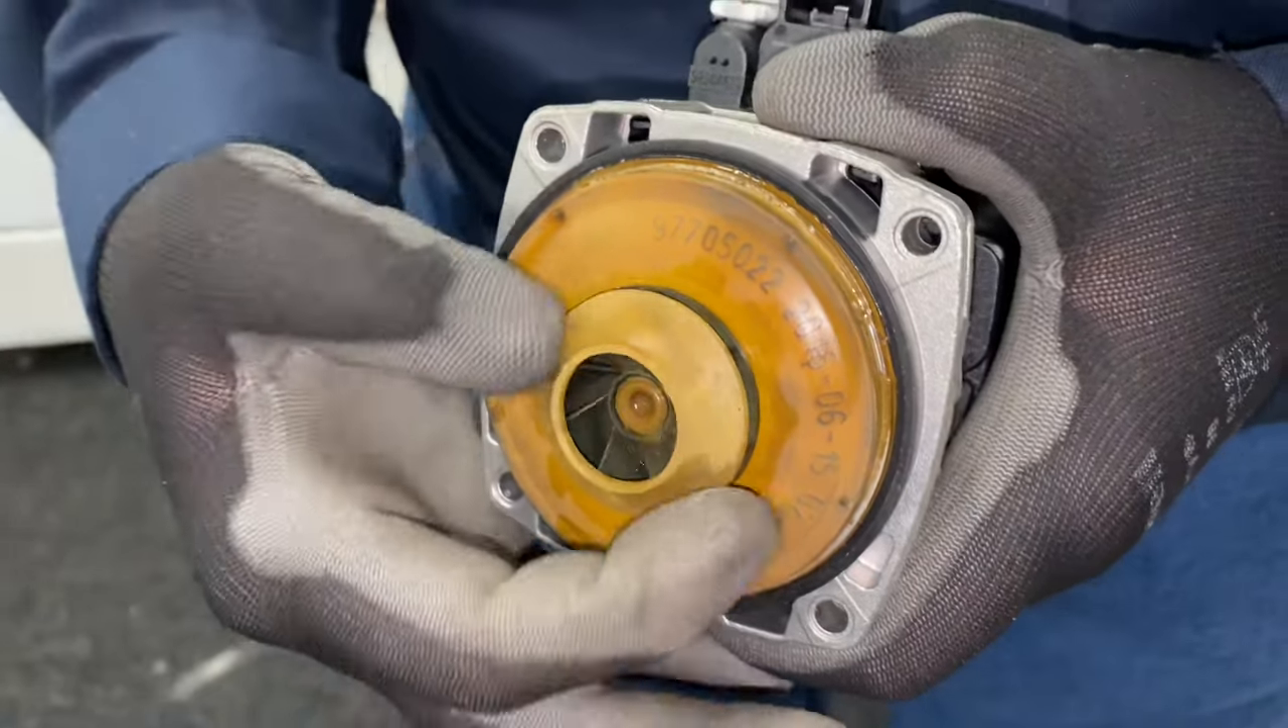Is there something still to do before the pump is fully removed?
No.